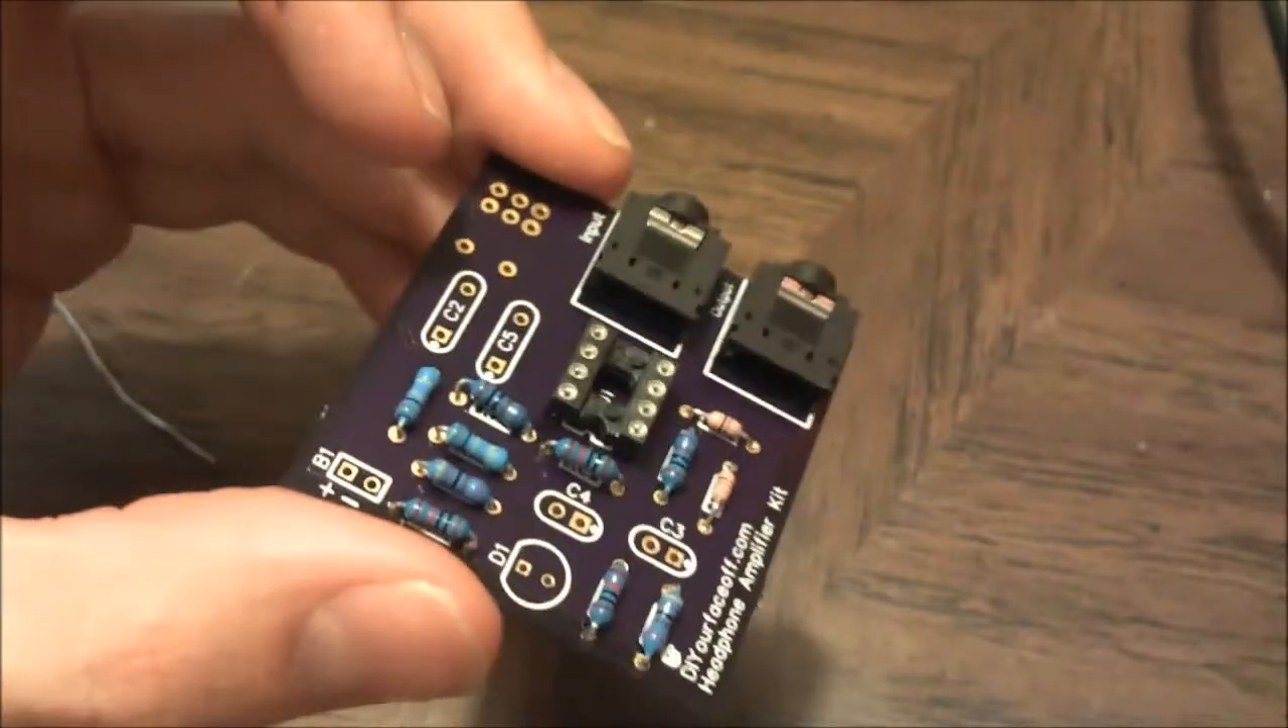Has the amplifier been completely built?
No.